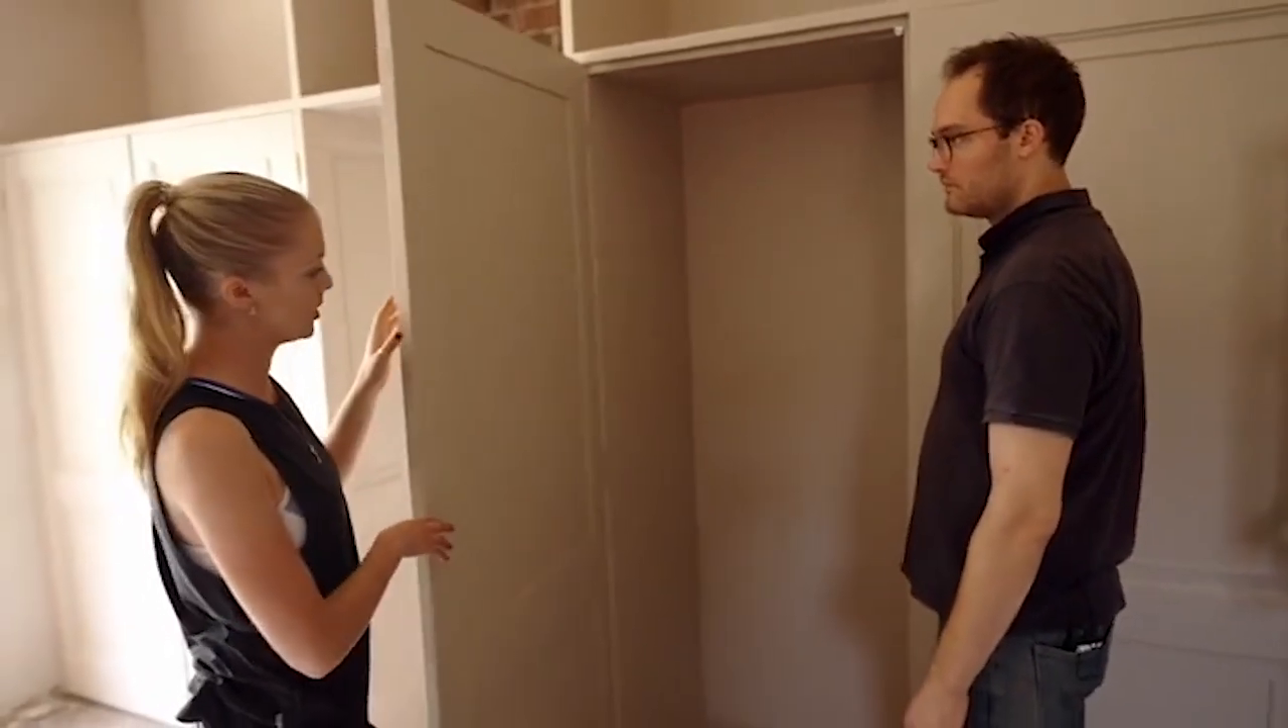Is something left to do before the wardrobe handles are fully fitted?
Yes.